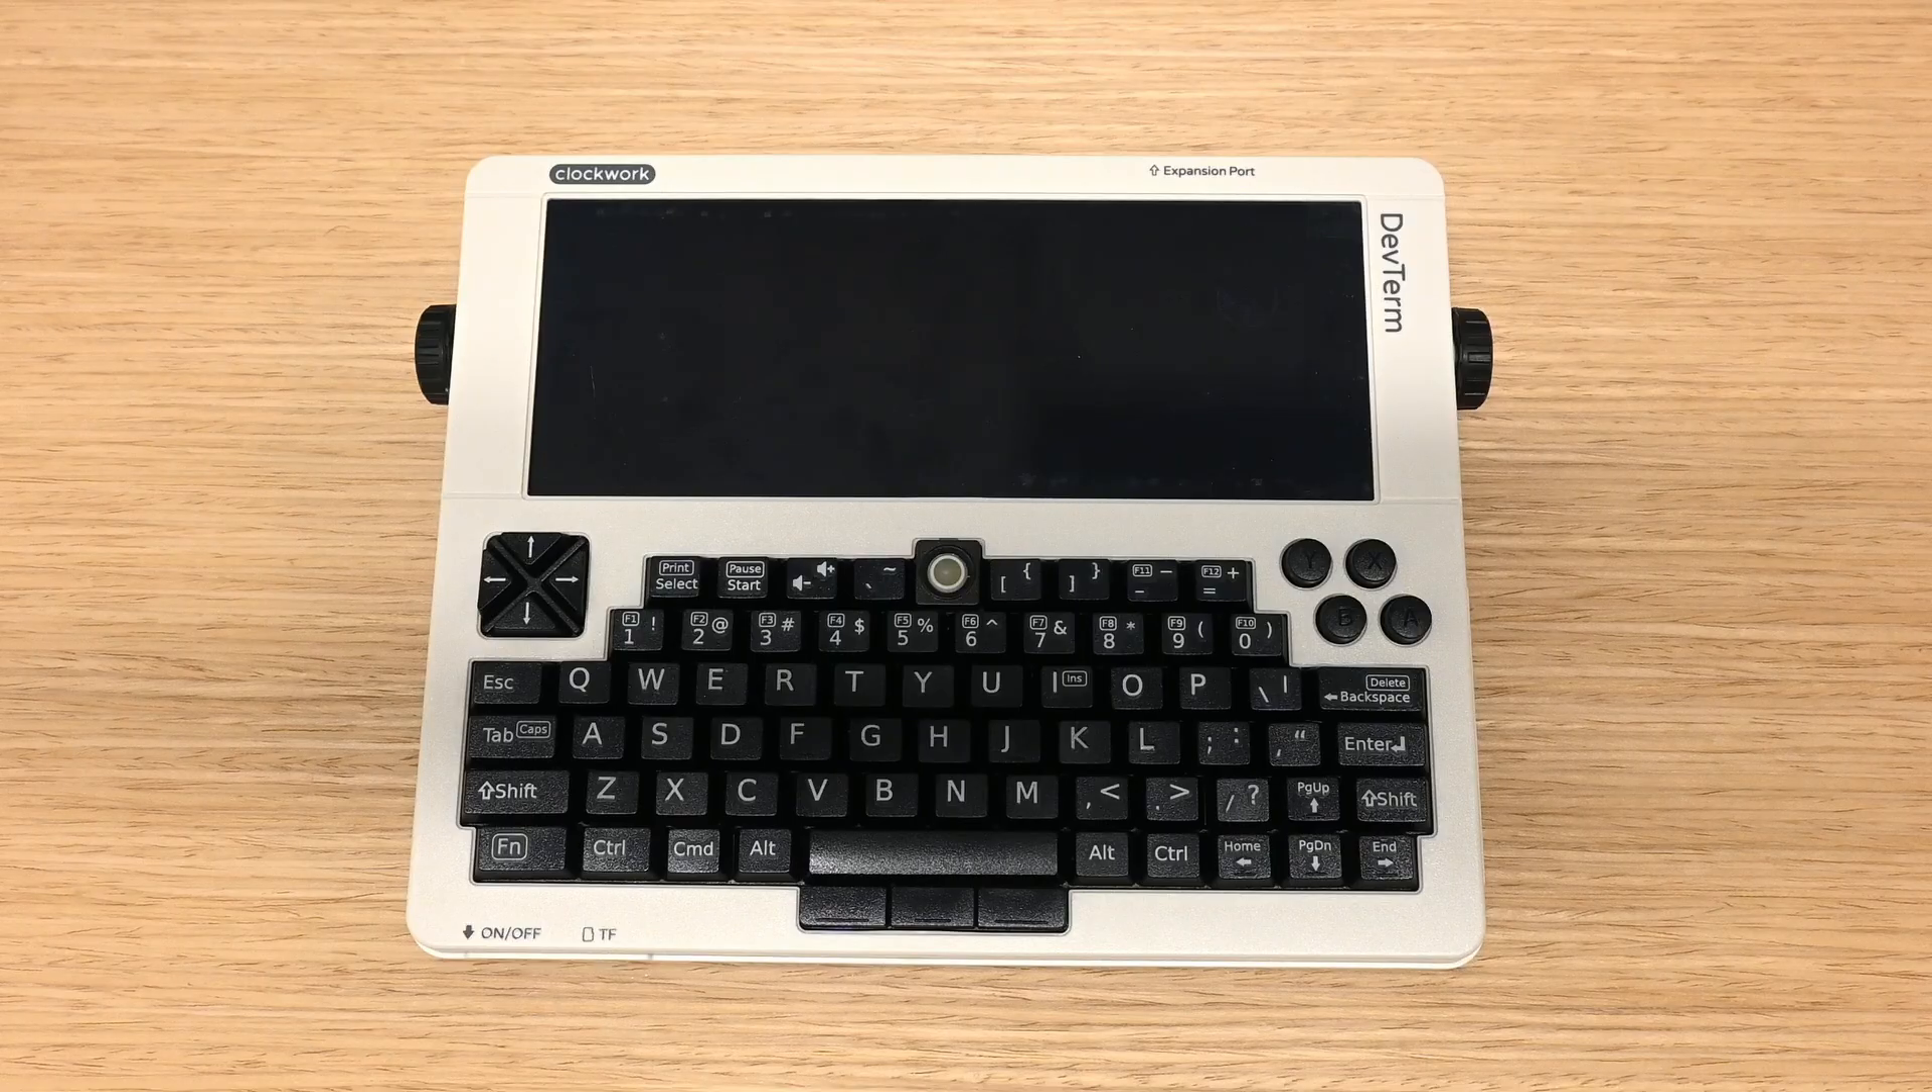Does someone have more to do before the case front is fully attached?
No.